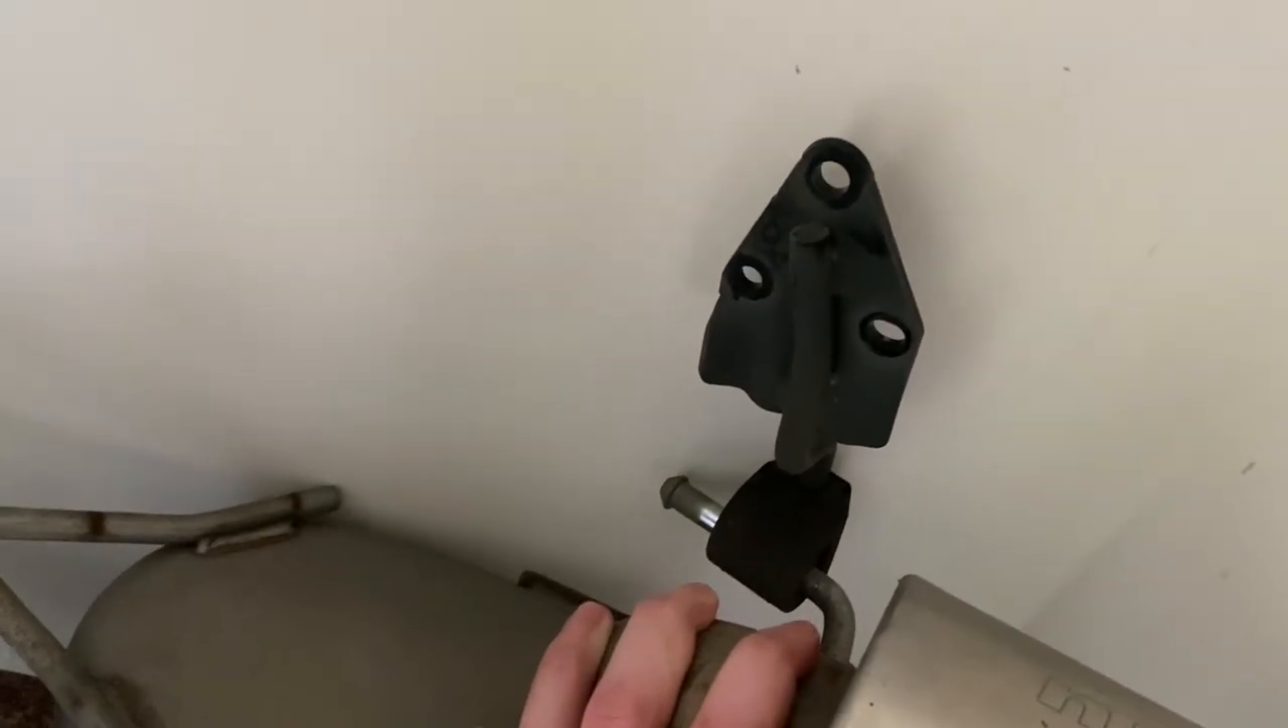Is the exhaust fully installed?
No.